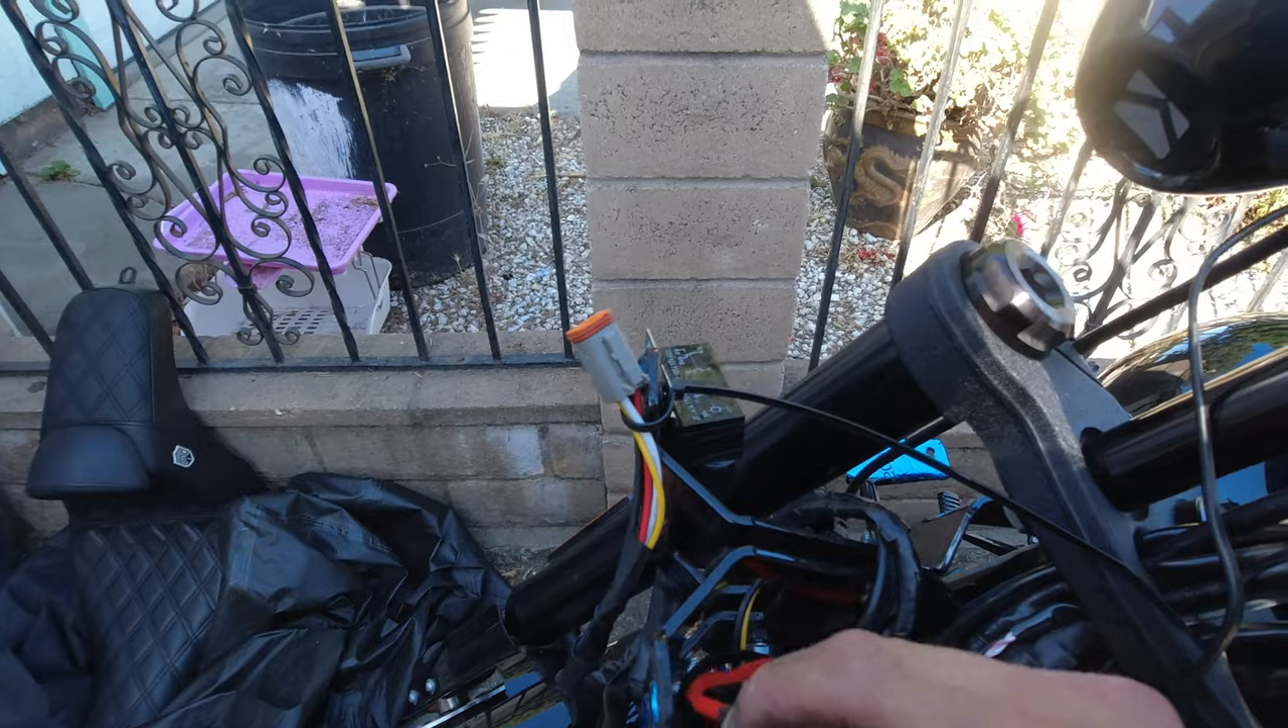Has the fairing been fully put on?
No.